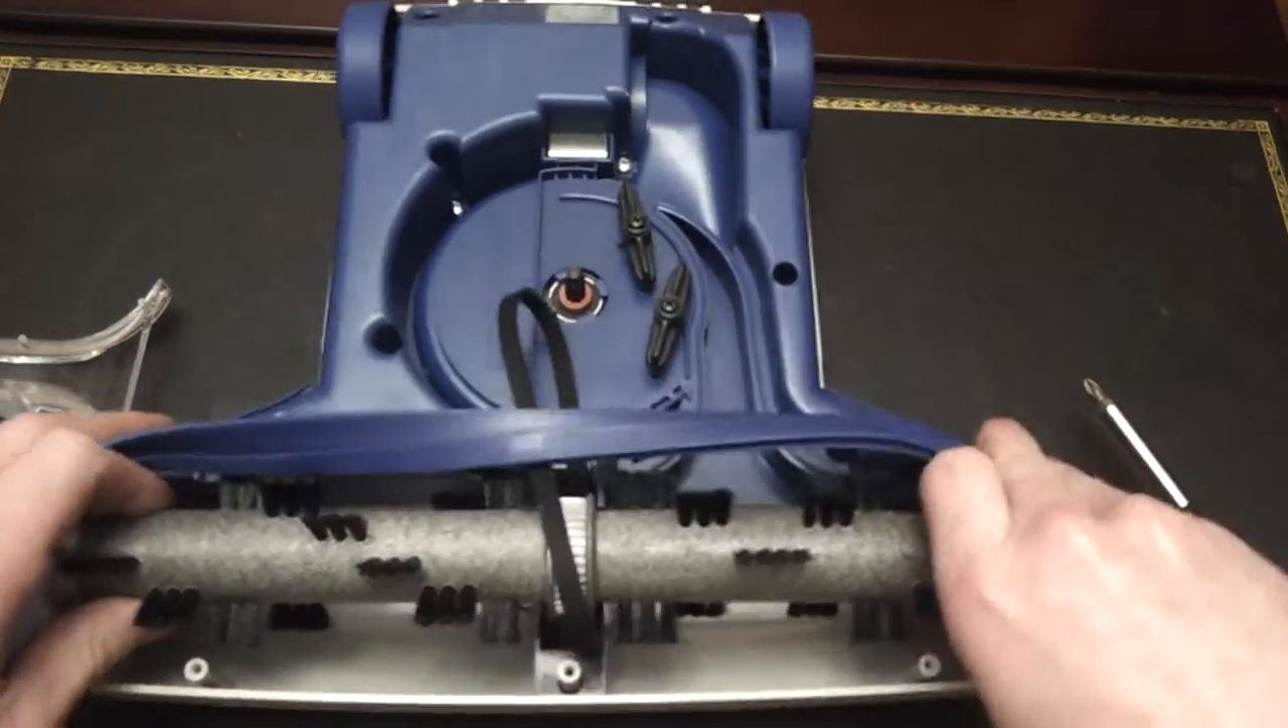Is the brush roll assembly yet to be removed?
Yes.